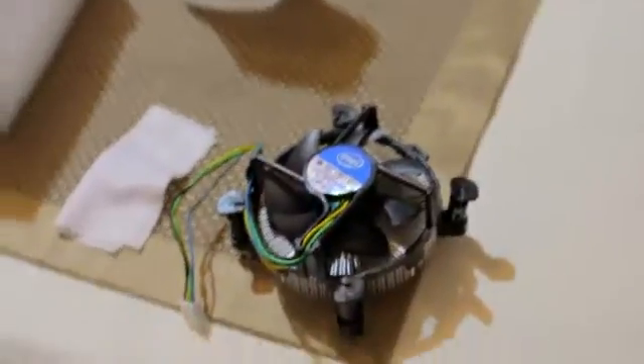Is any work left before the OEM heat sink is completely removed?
No.